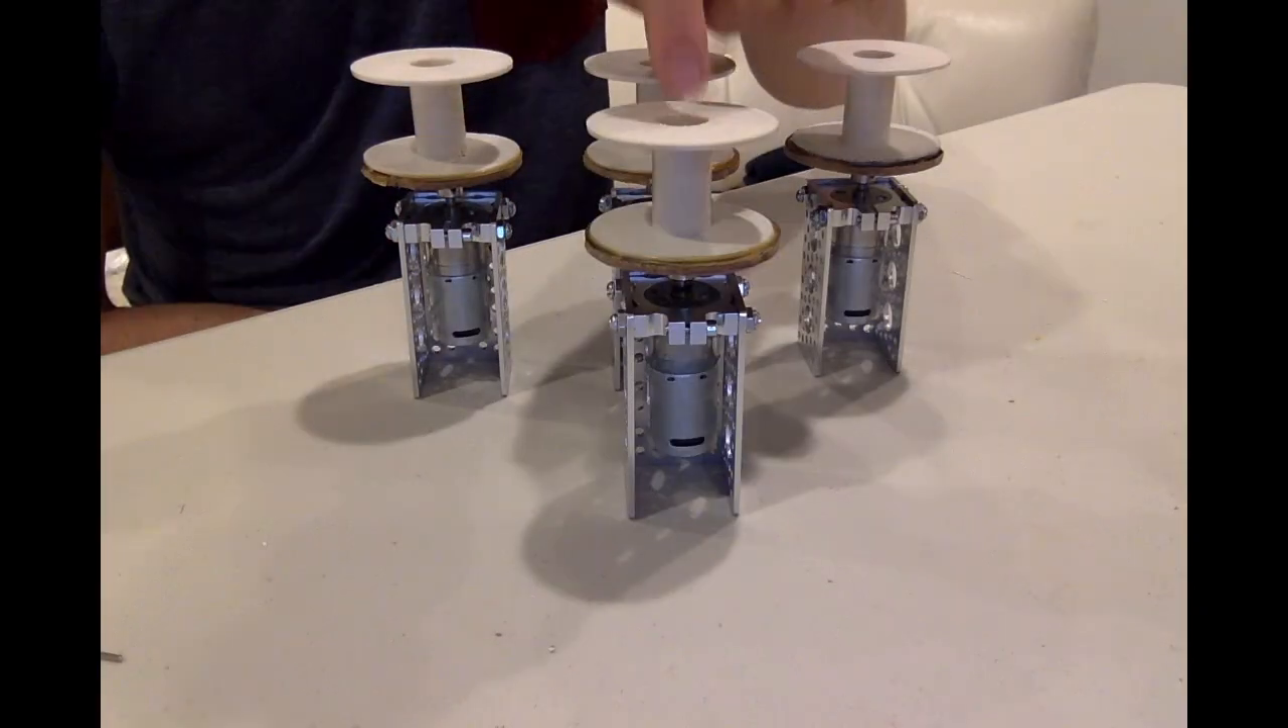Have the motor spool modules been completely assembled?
Yes.